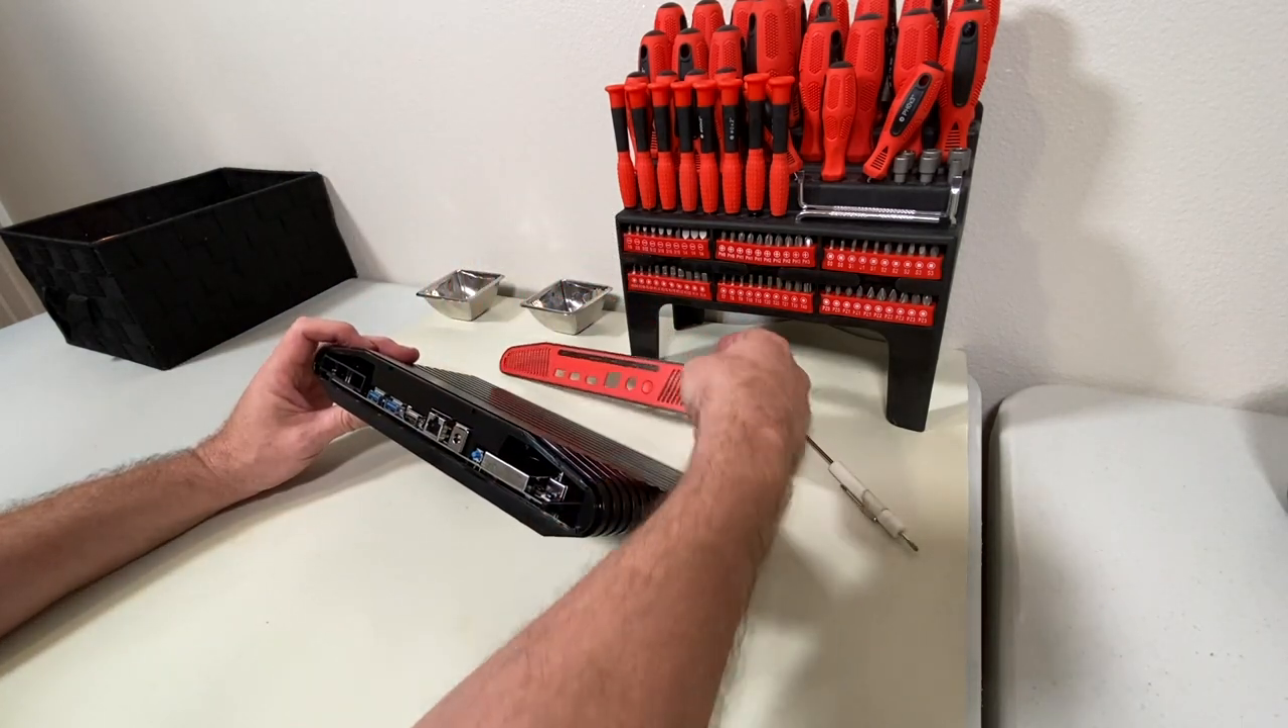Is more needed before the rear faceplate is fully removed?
No.